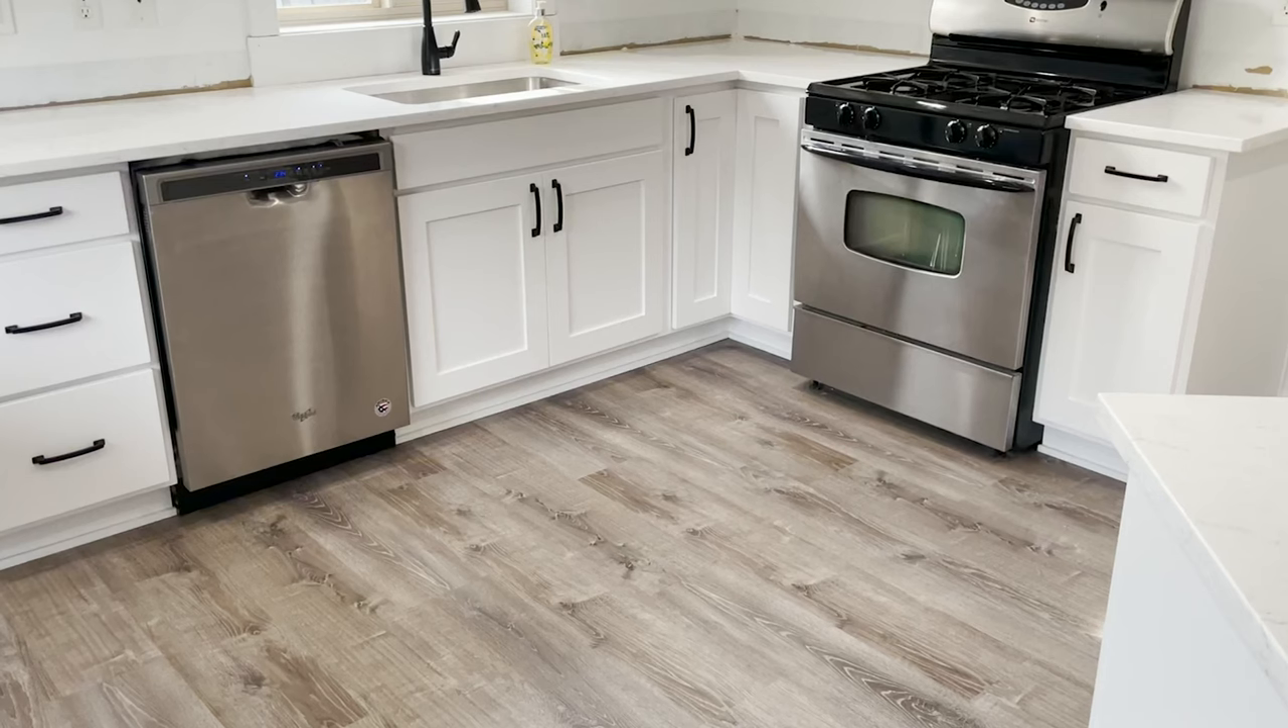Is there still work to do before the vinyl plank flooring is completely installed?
No.